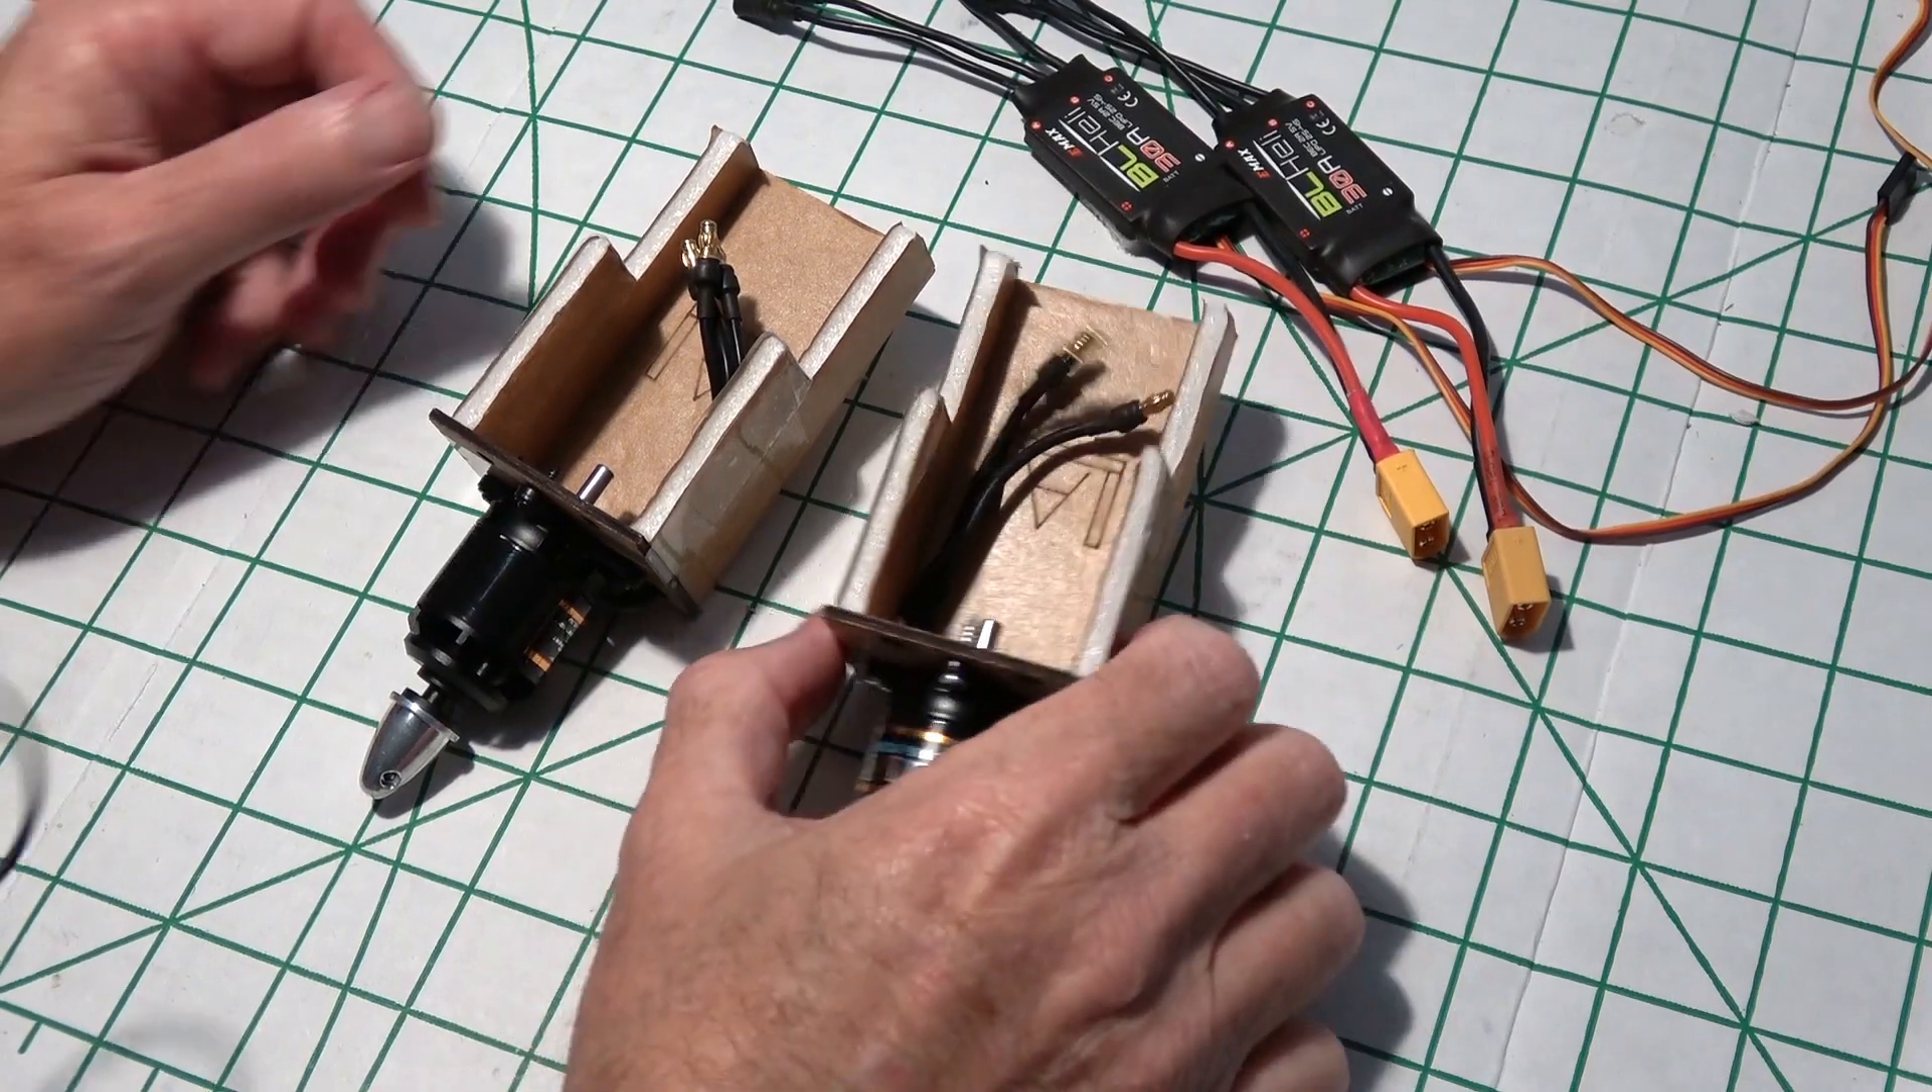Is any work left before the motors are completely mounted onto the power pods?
No.